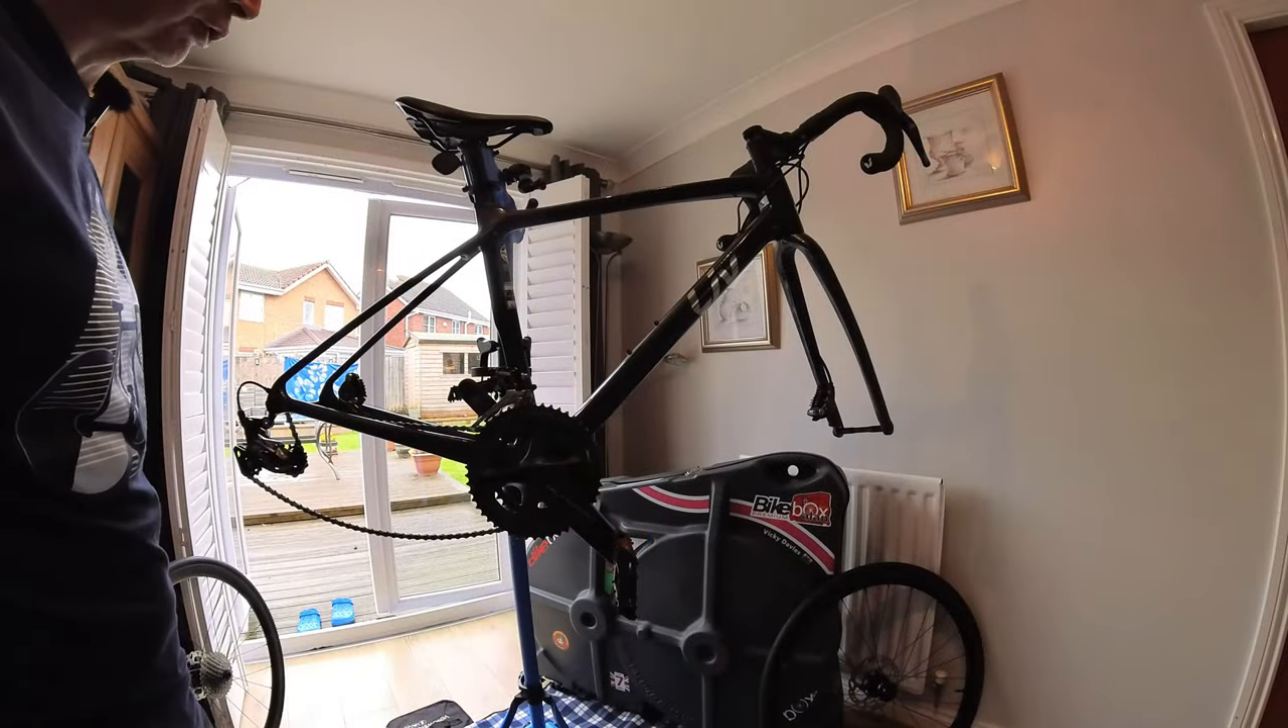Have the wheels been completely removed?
Yes.